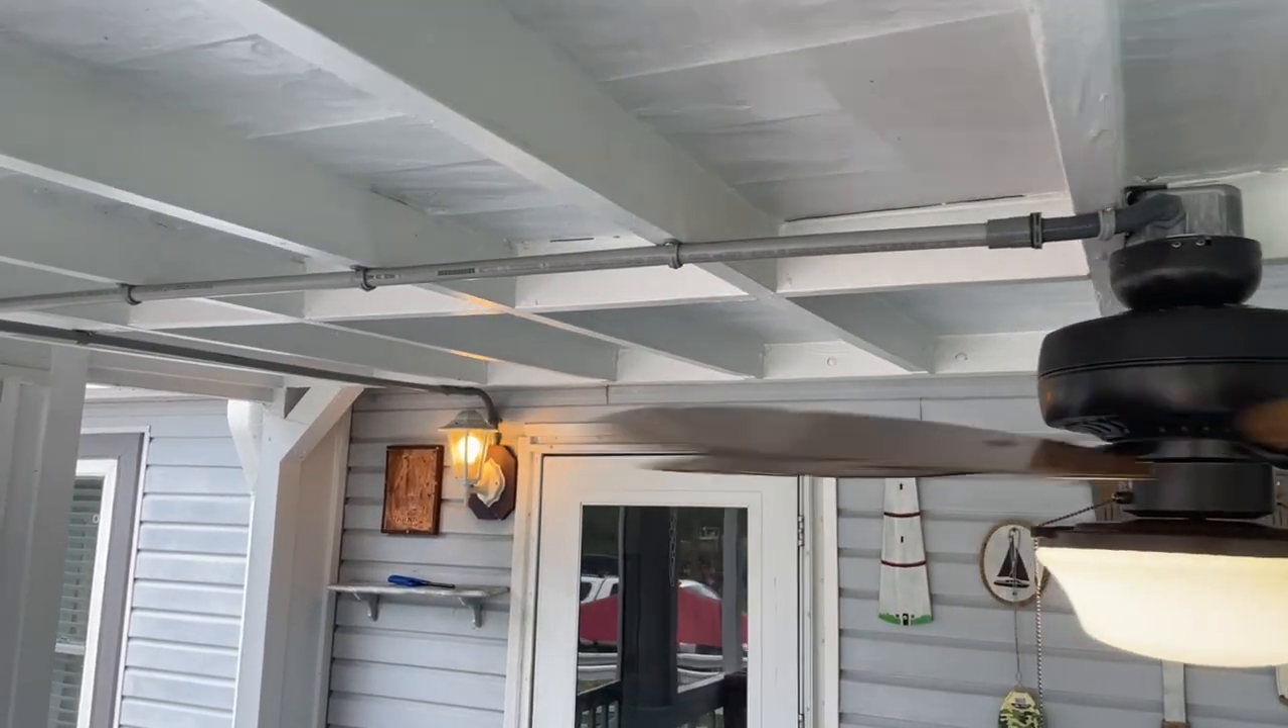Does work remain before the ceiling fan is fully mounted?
No.